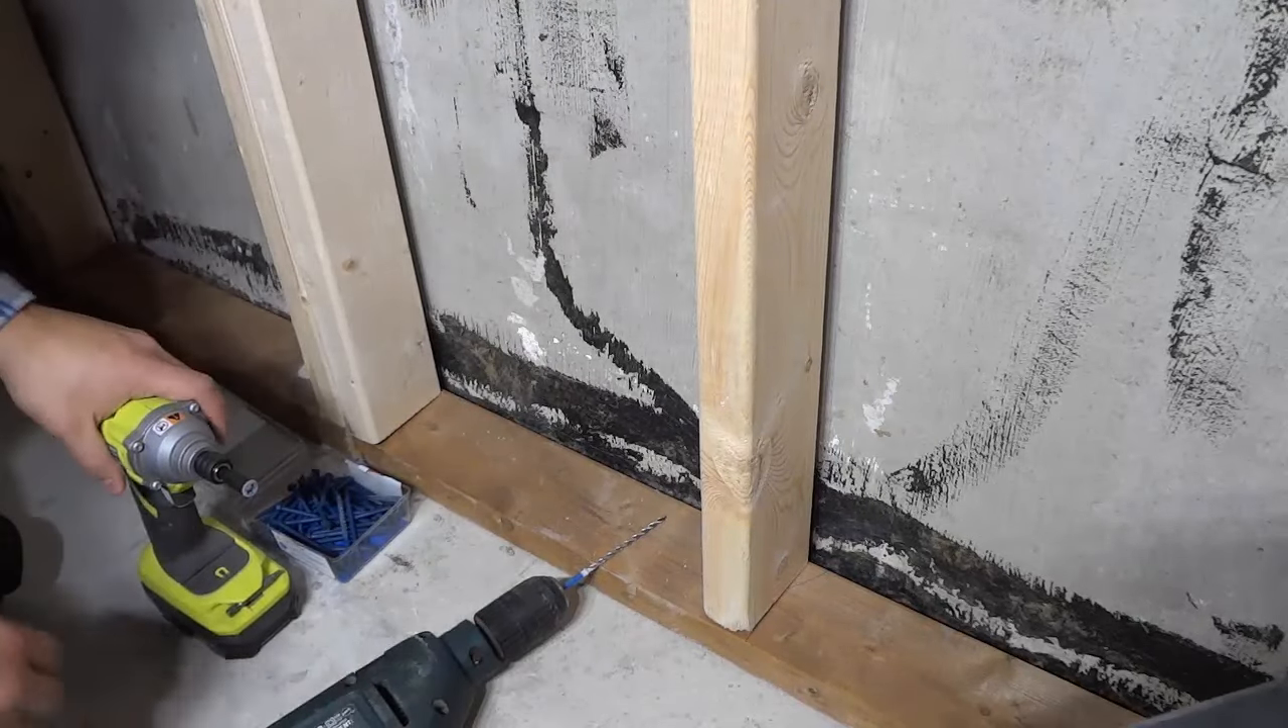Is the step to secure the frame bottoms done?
No.